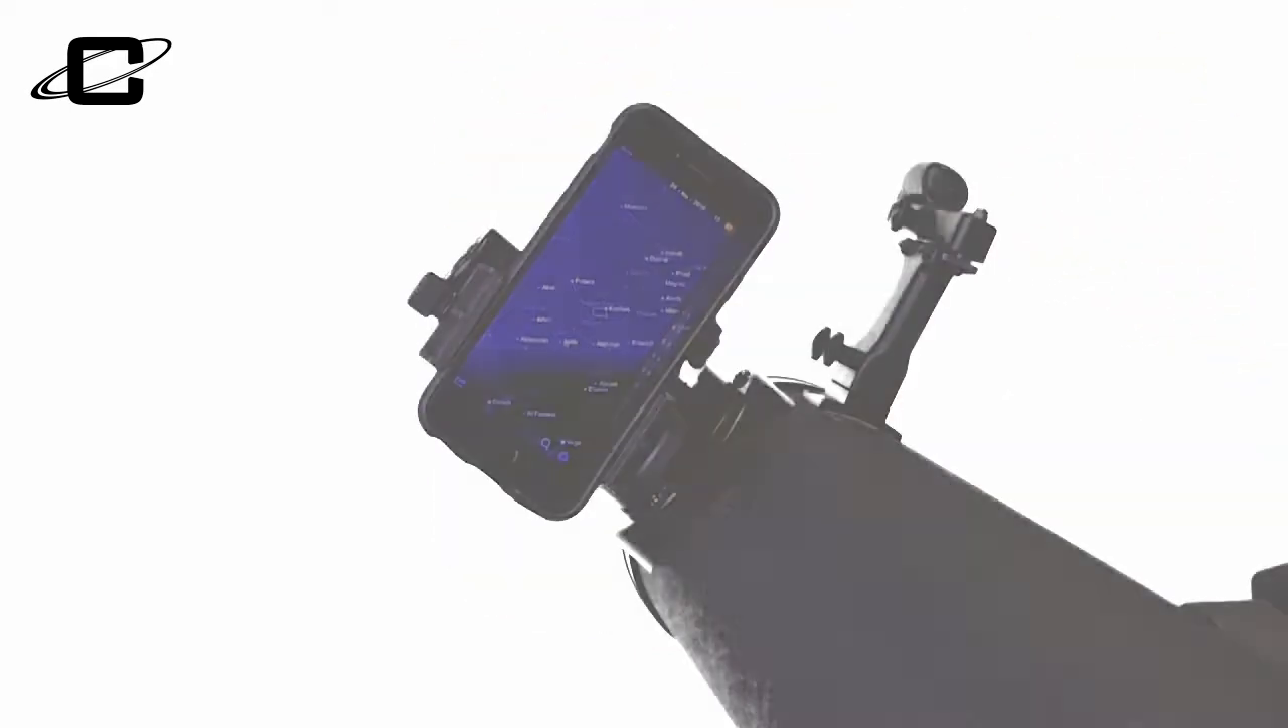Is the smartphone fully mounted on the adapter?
Yes.